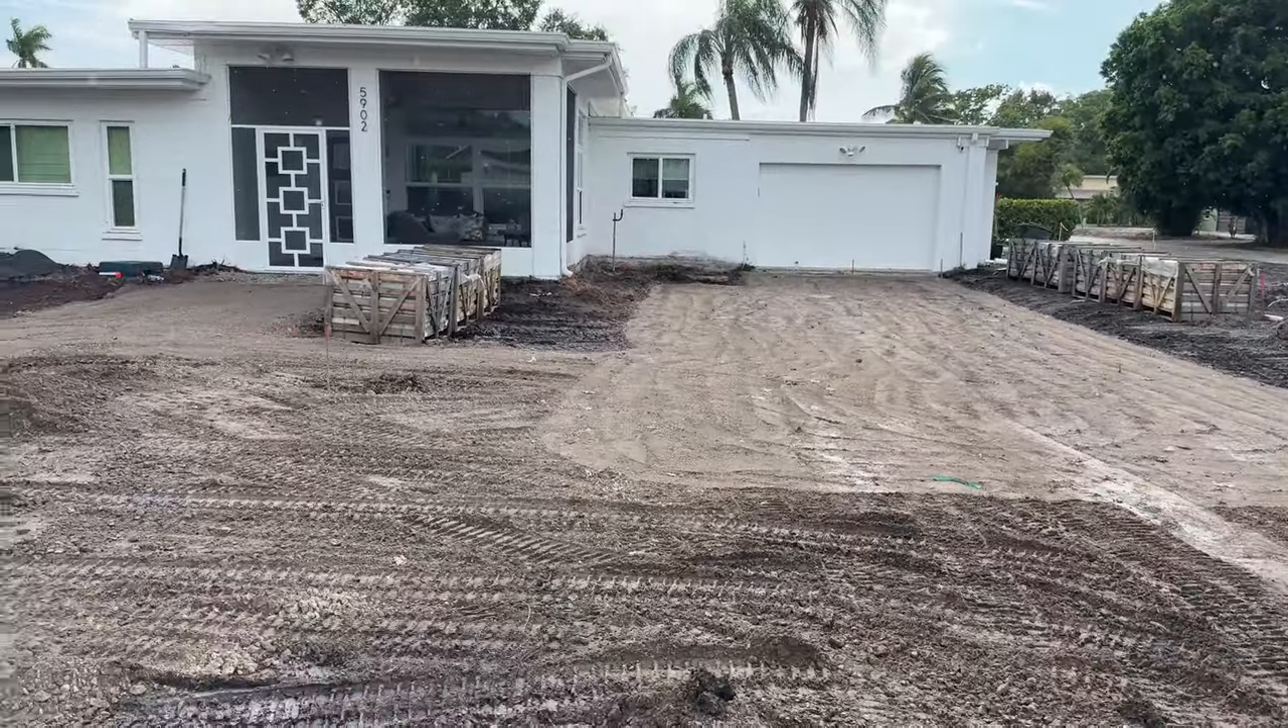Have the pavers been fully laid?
No.